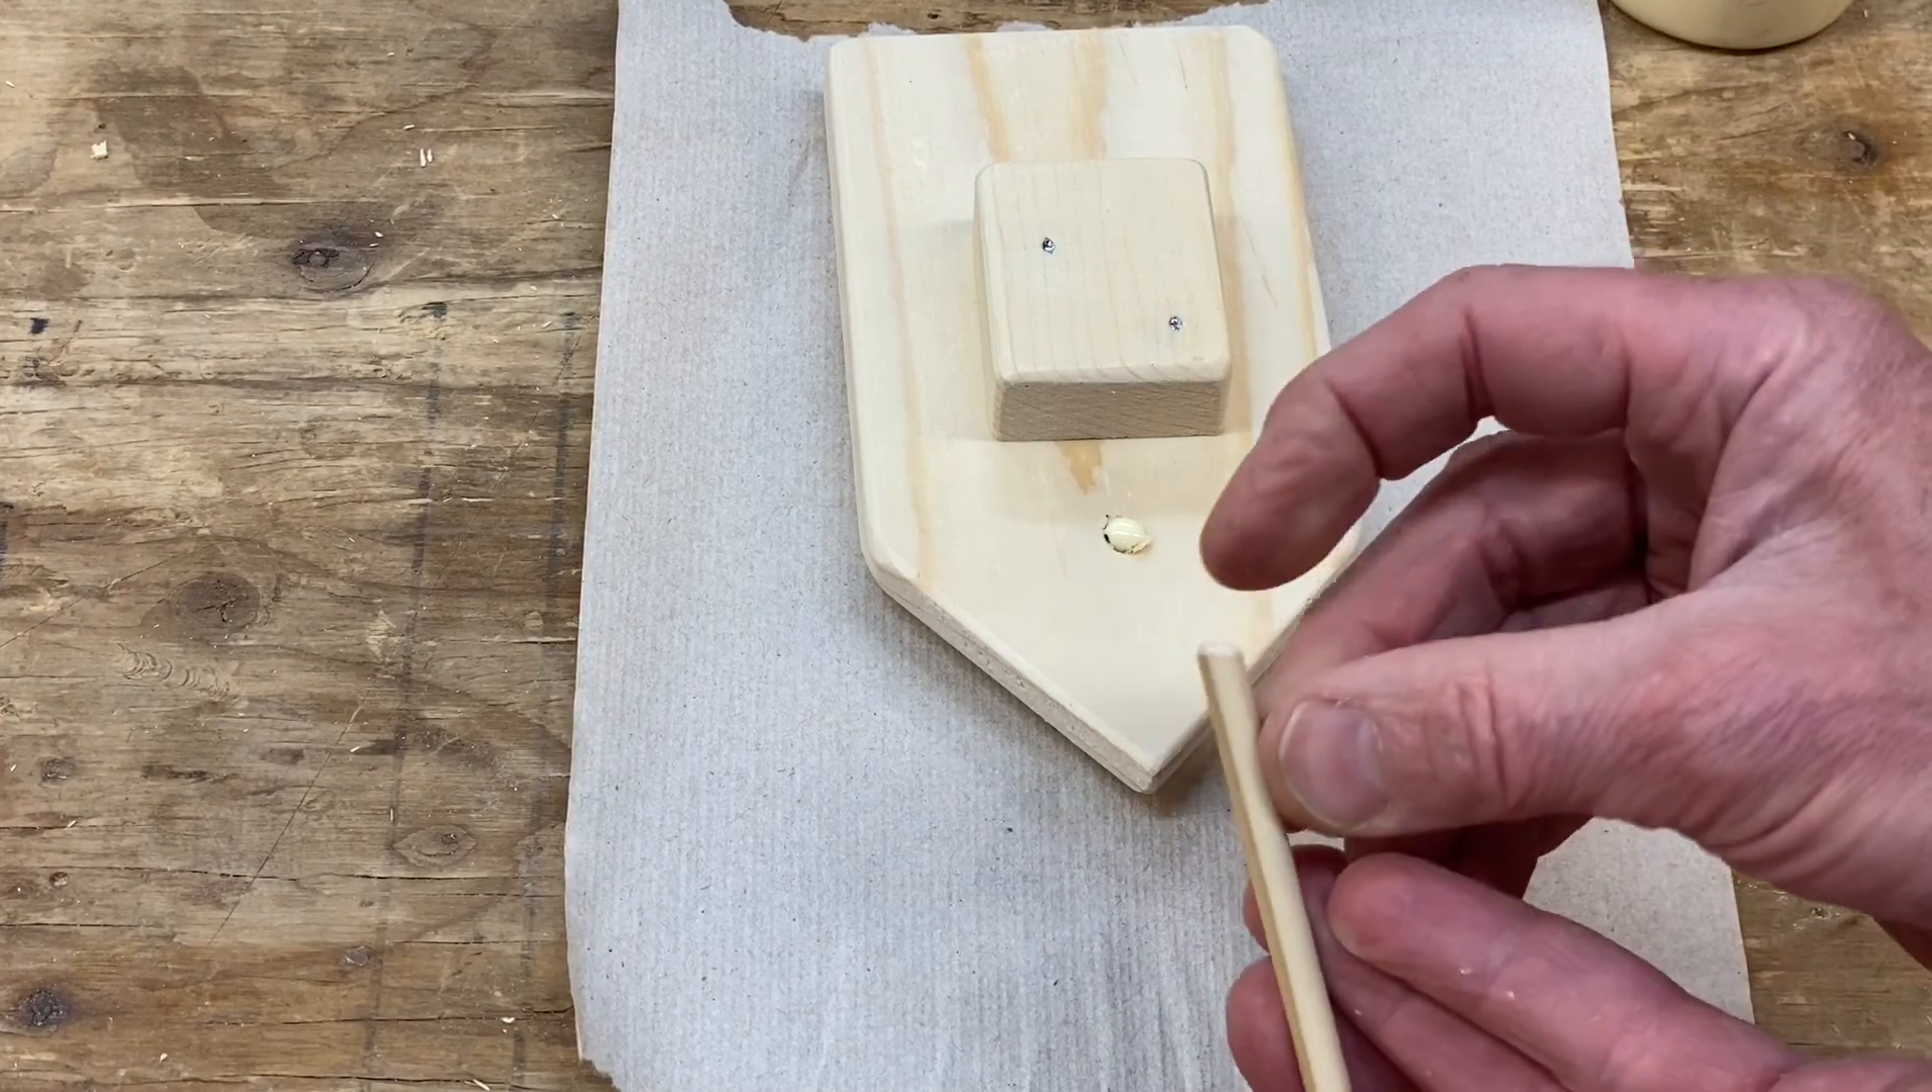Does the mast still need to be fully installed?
Yes.